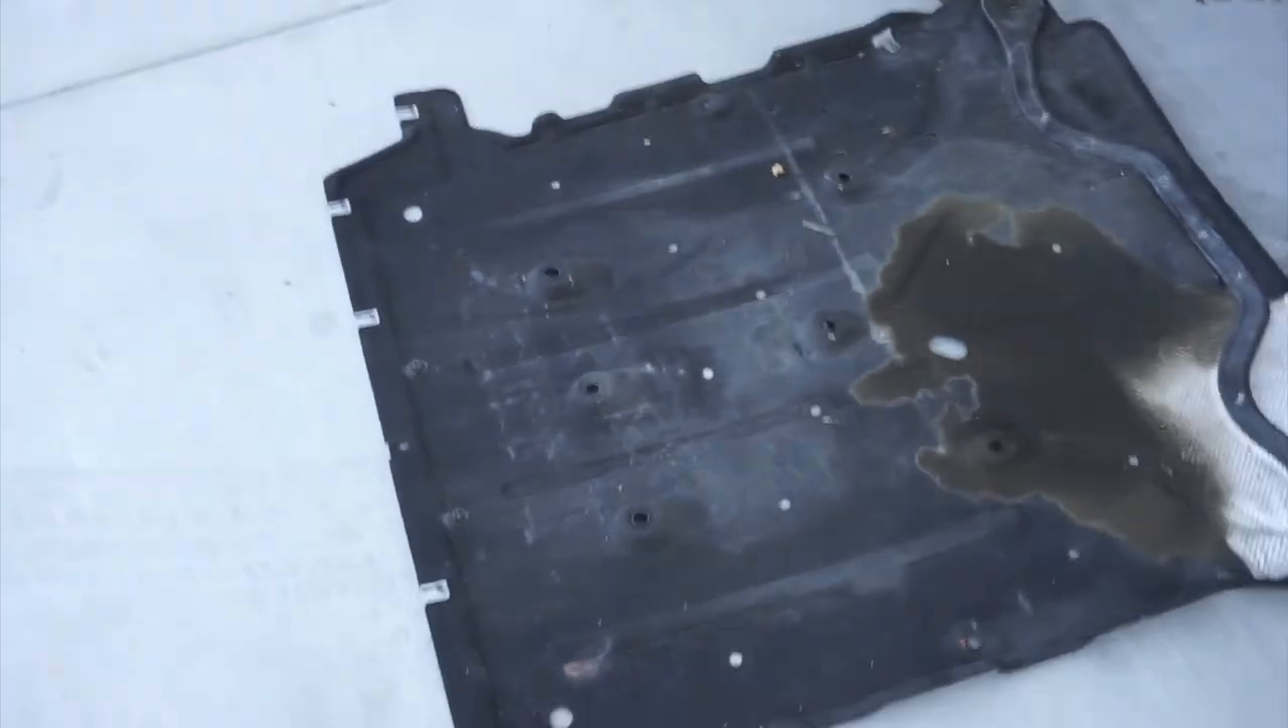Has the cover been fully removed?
Yes.